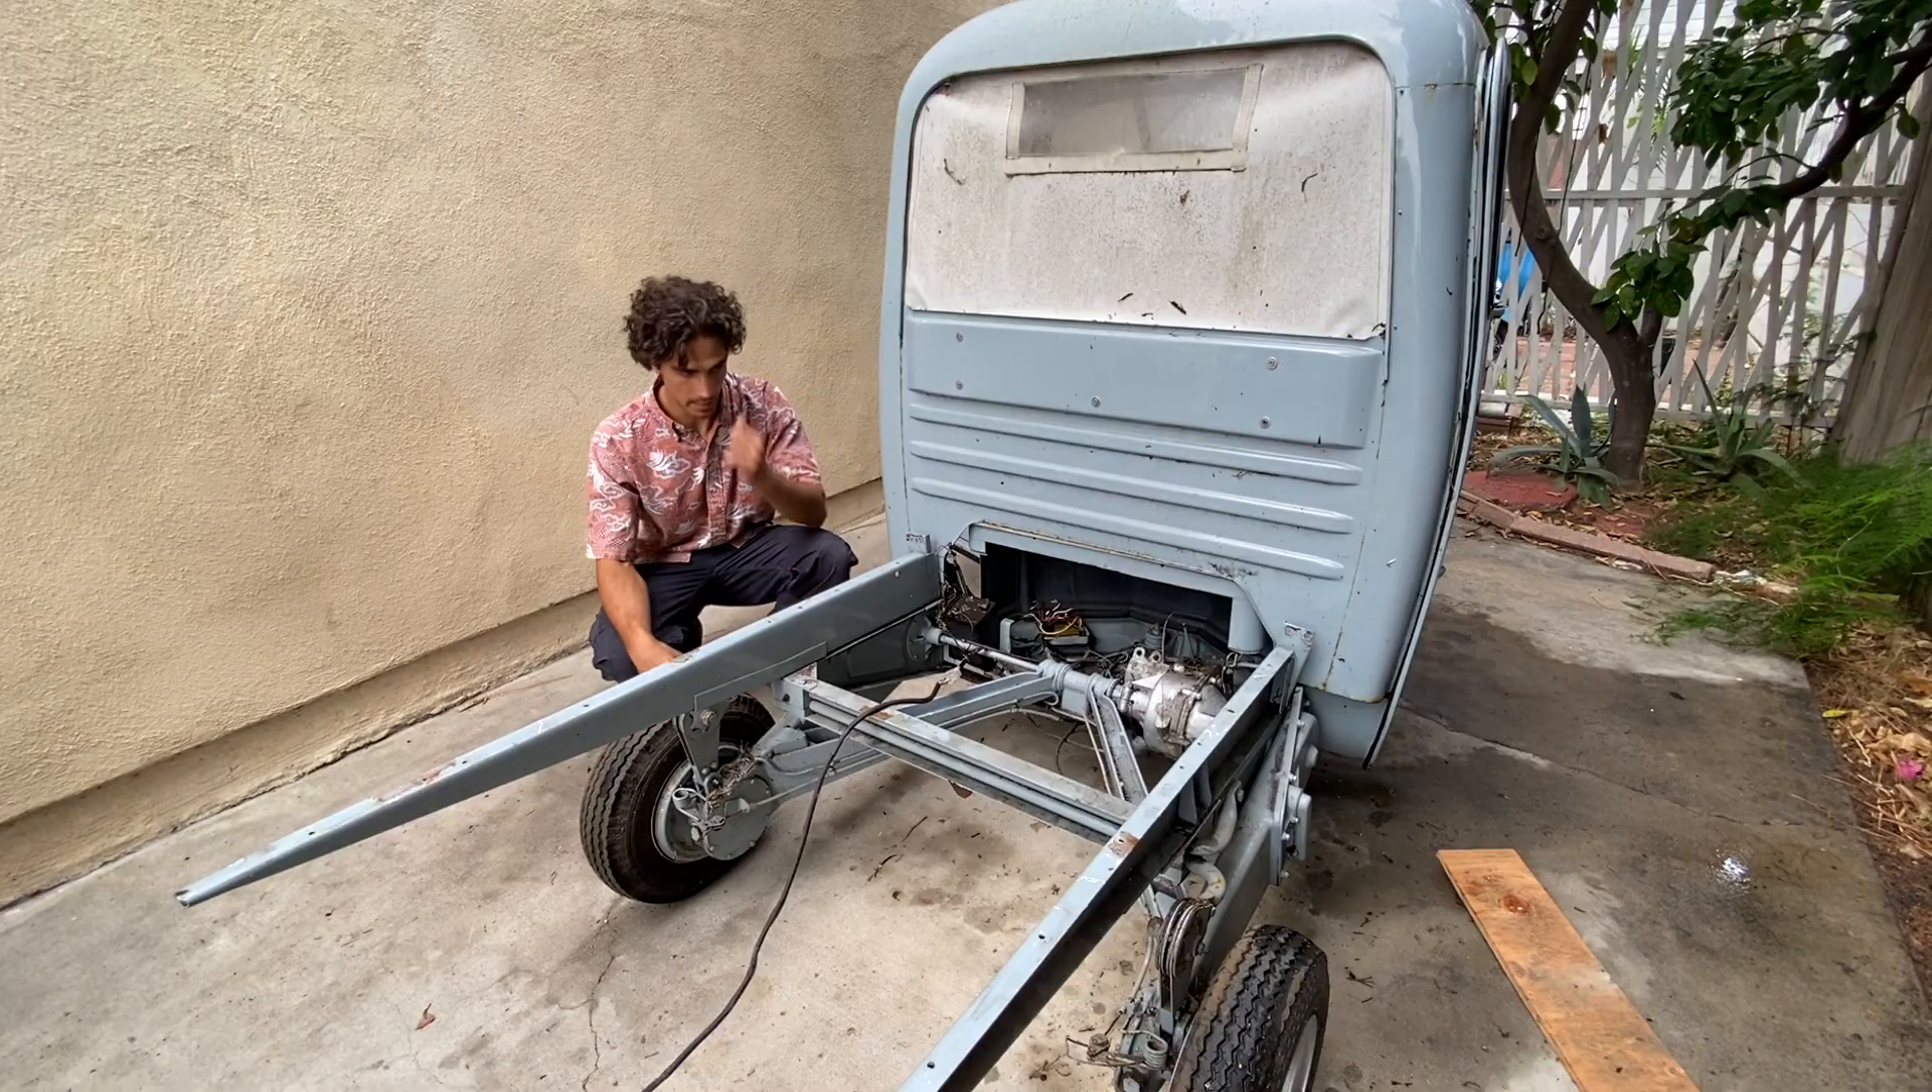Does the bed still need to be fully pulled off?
No.